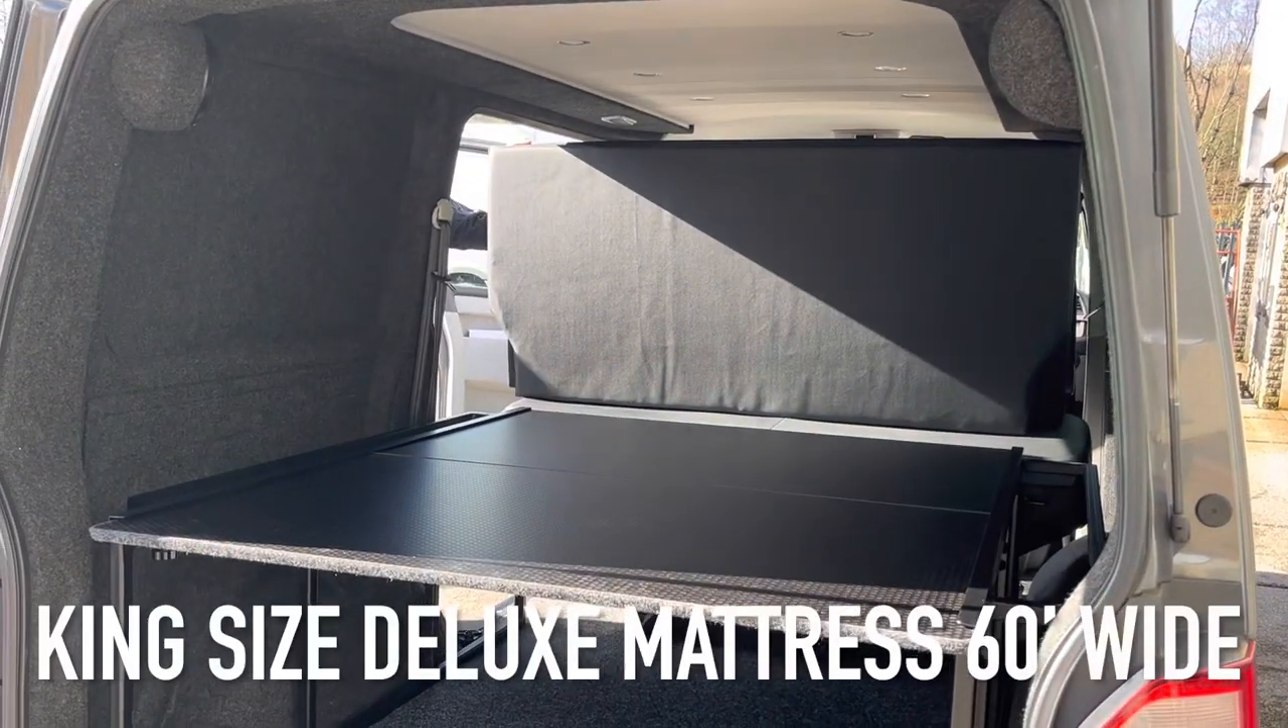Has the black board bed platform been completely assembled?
Yes.